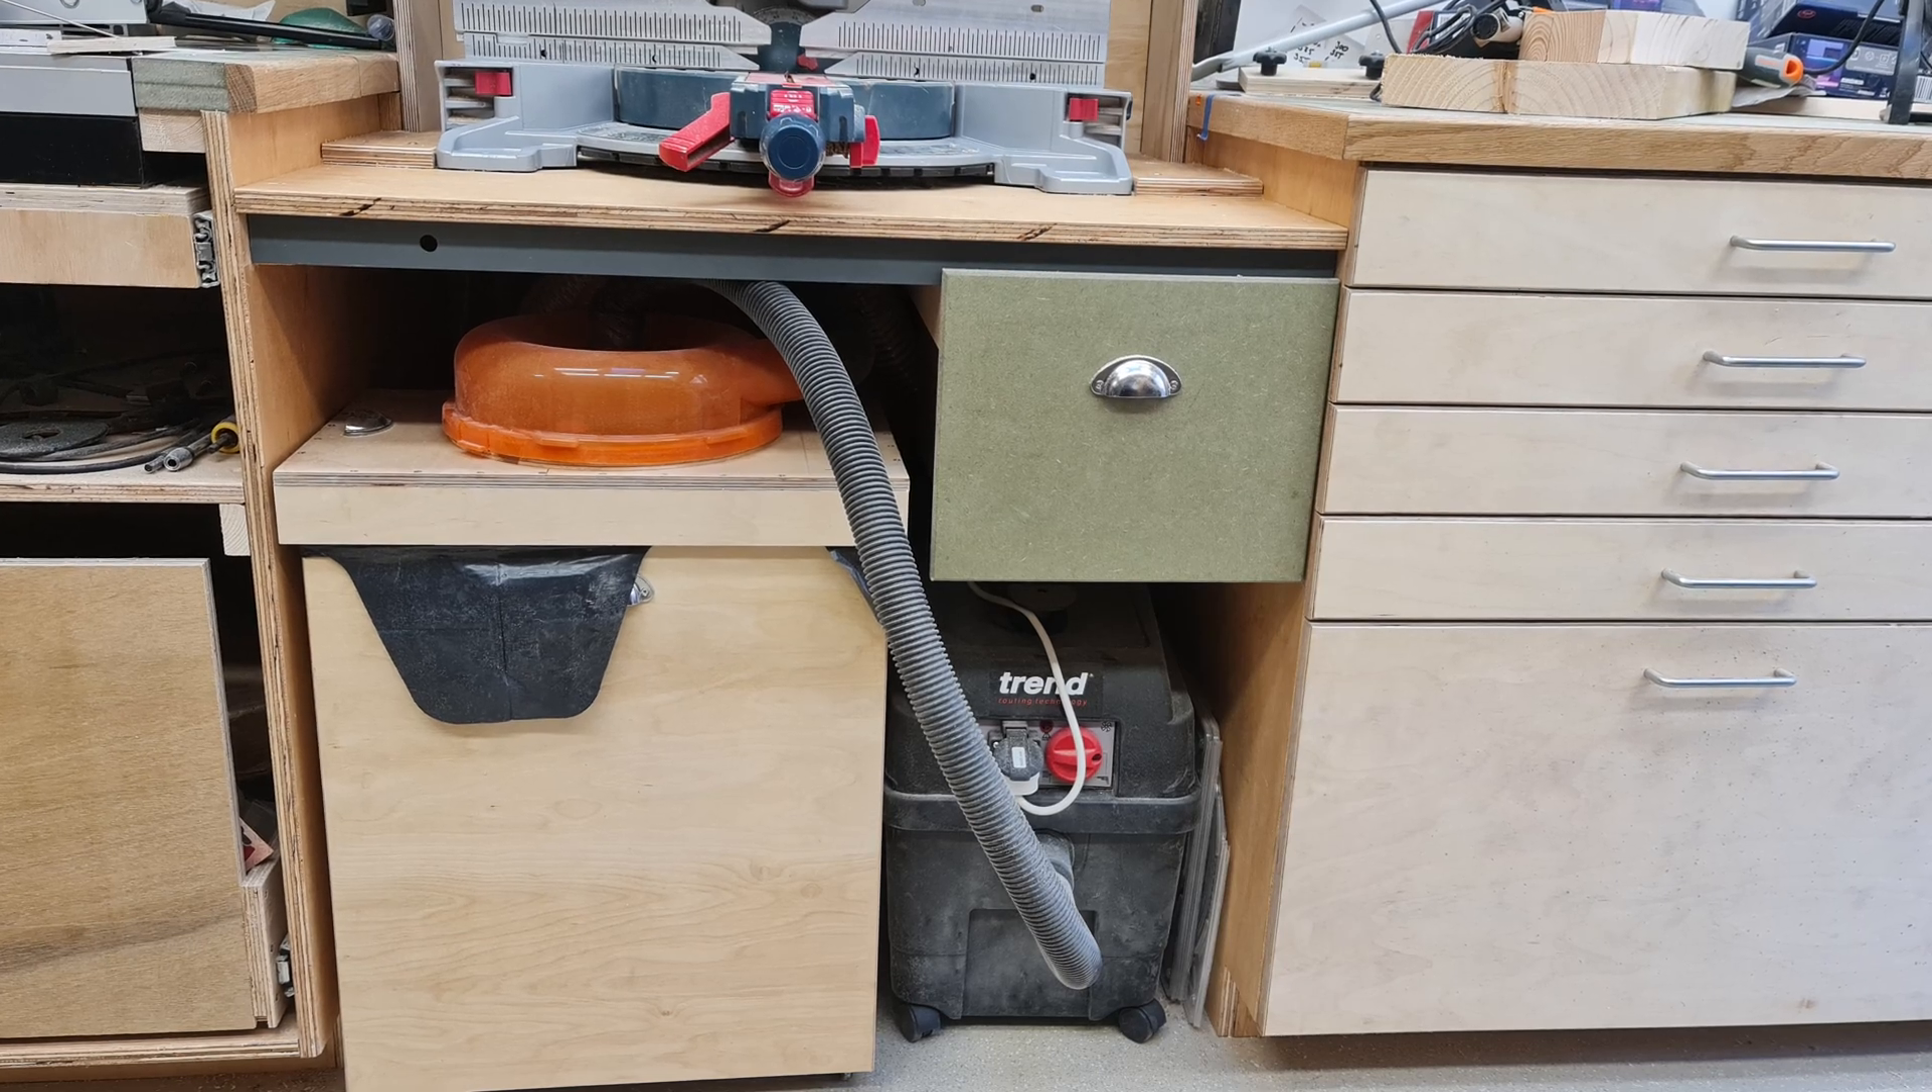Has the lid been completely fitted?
Yes.